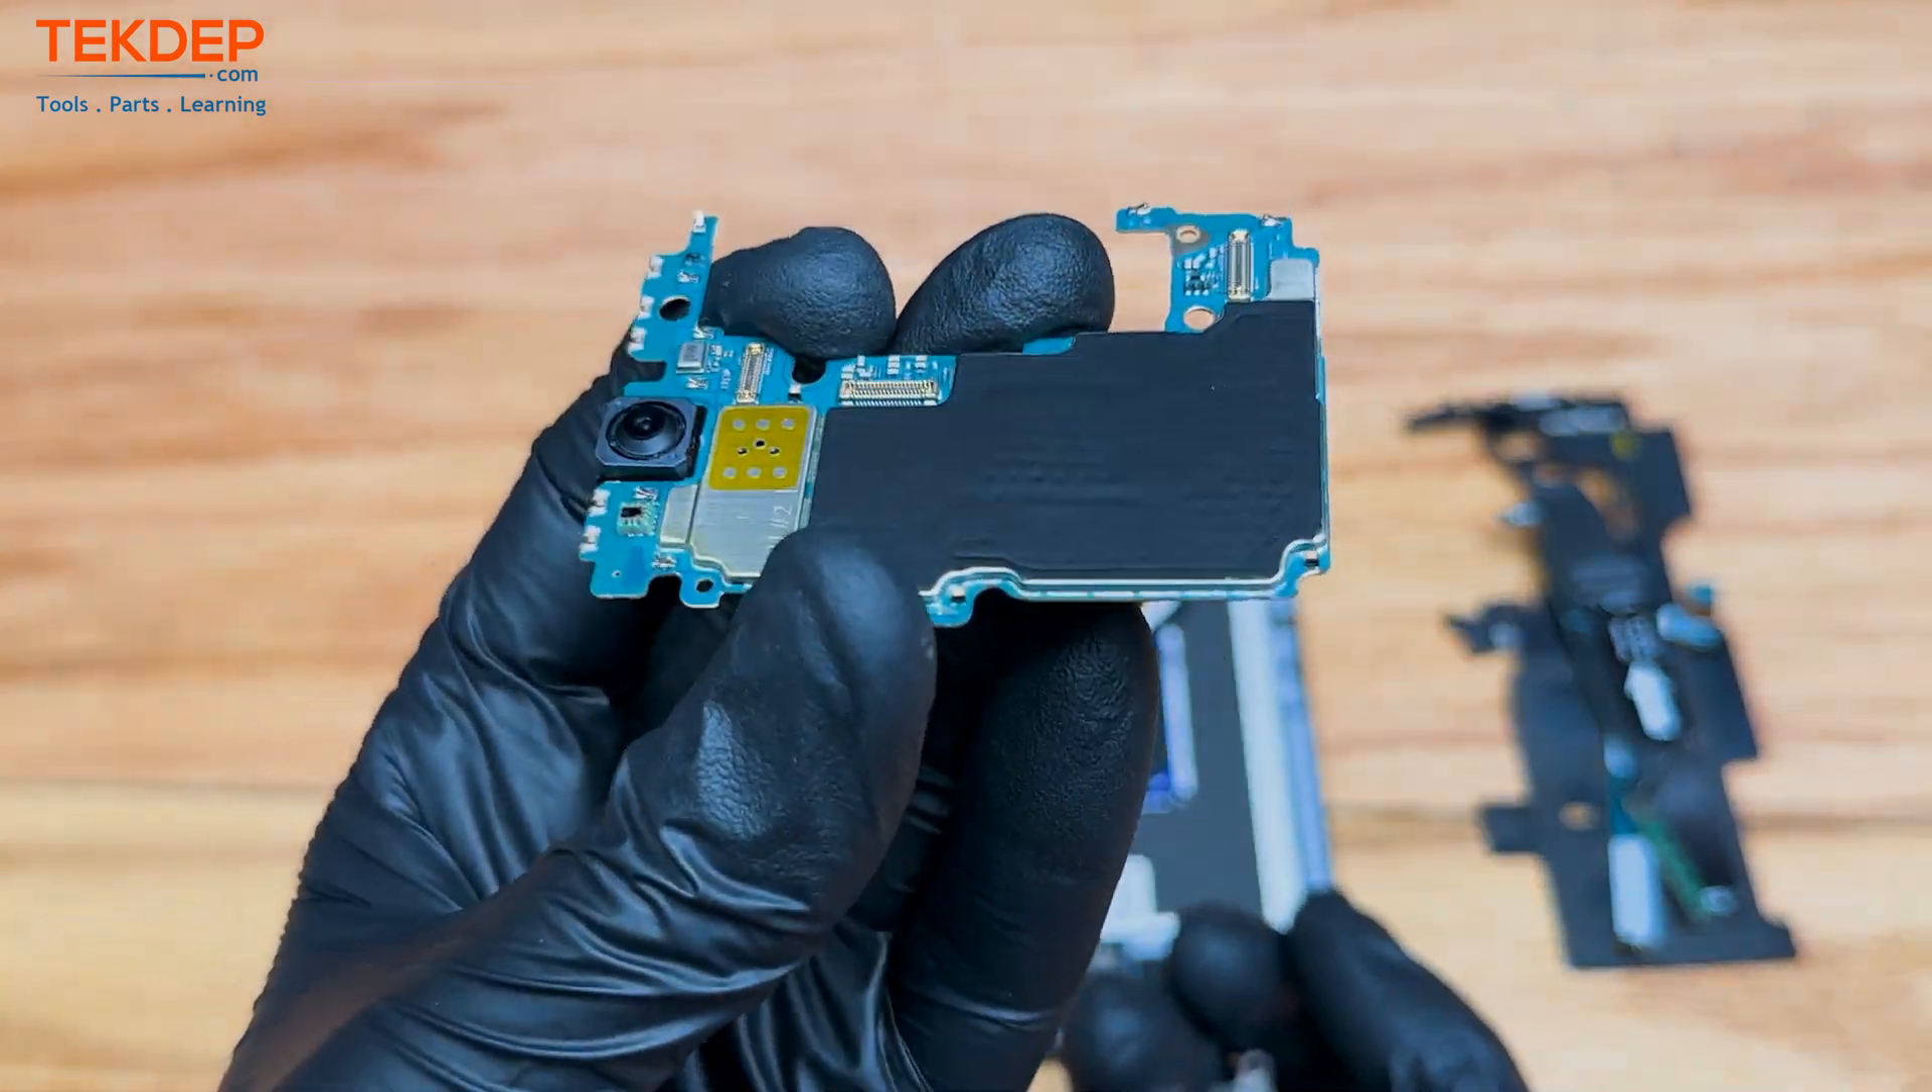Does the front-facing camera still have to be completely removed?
Yes.